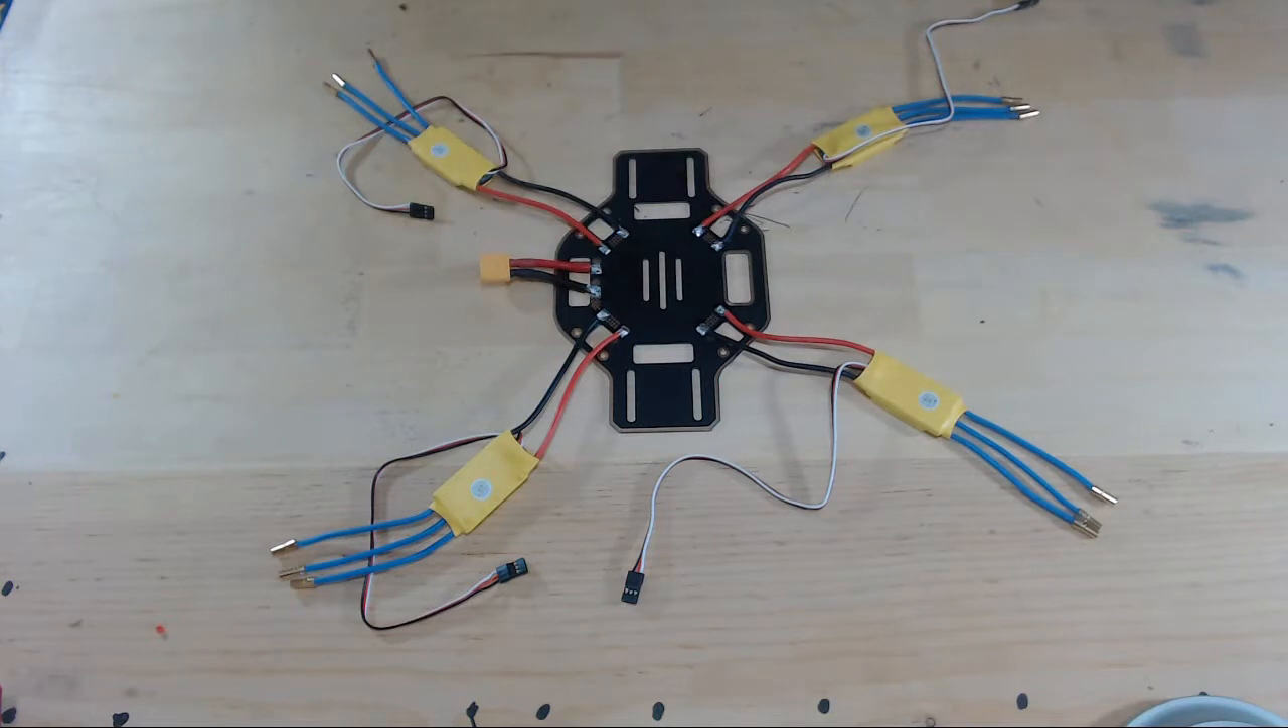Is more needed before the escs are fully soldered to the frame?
No.